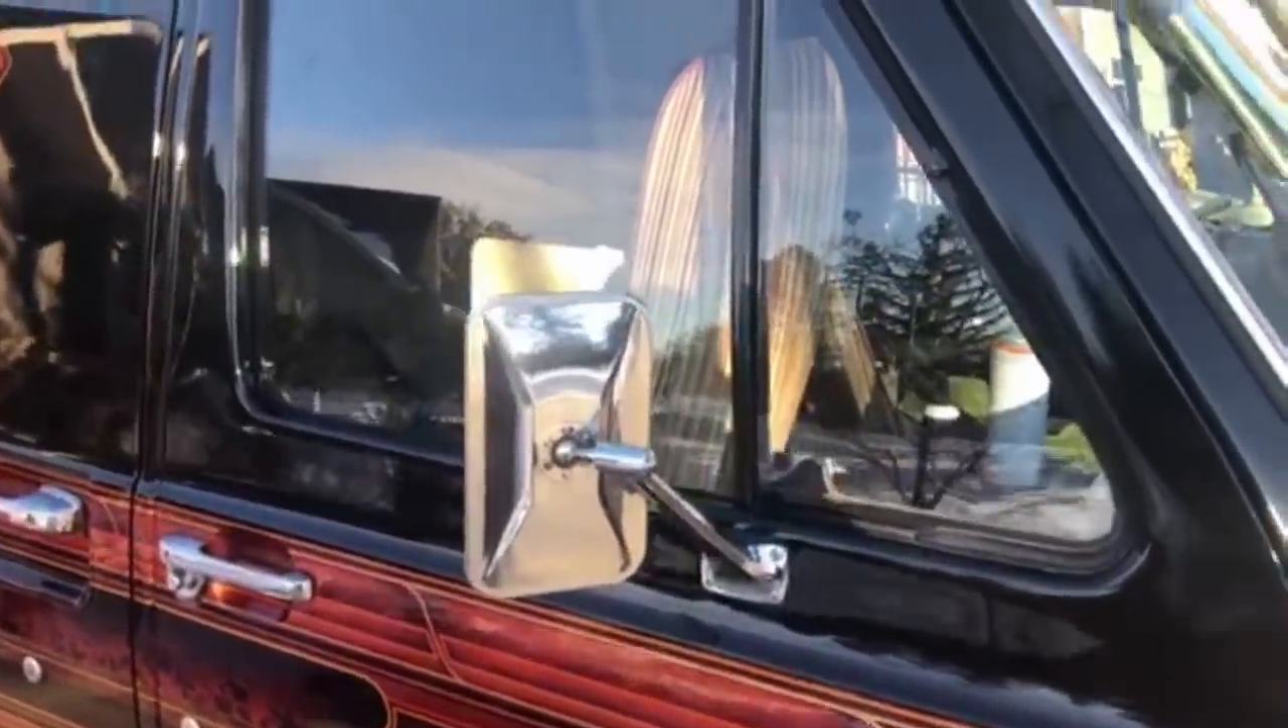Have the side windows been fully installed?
Yes.